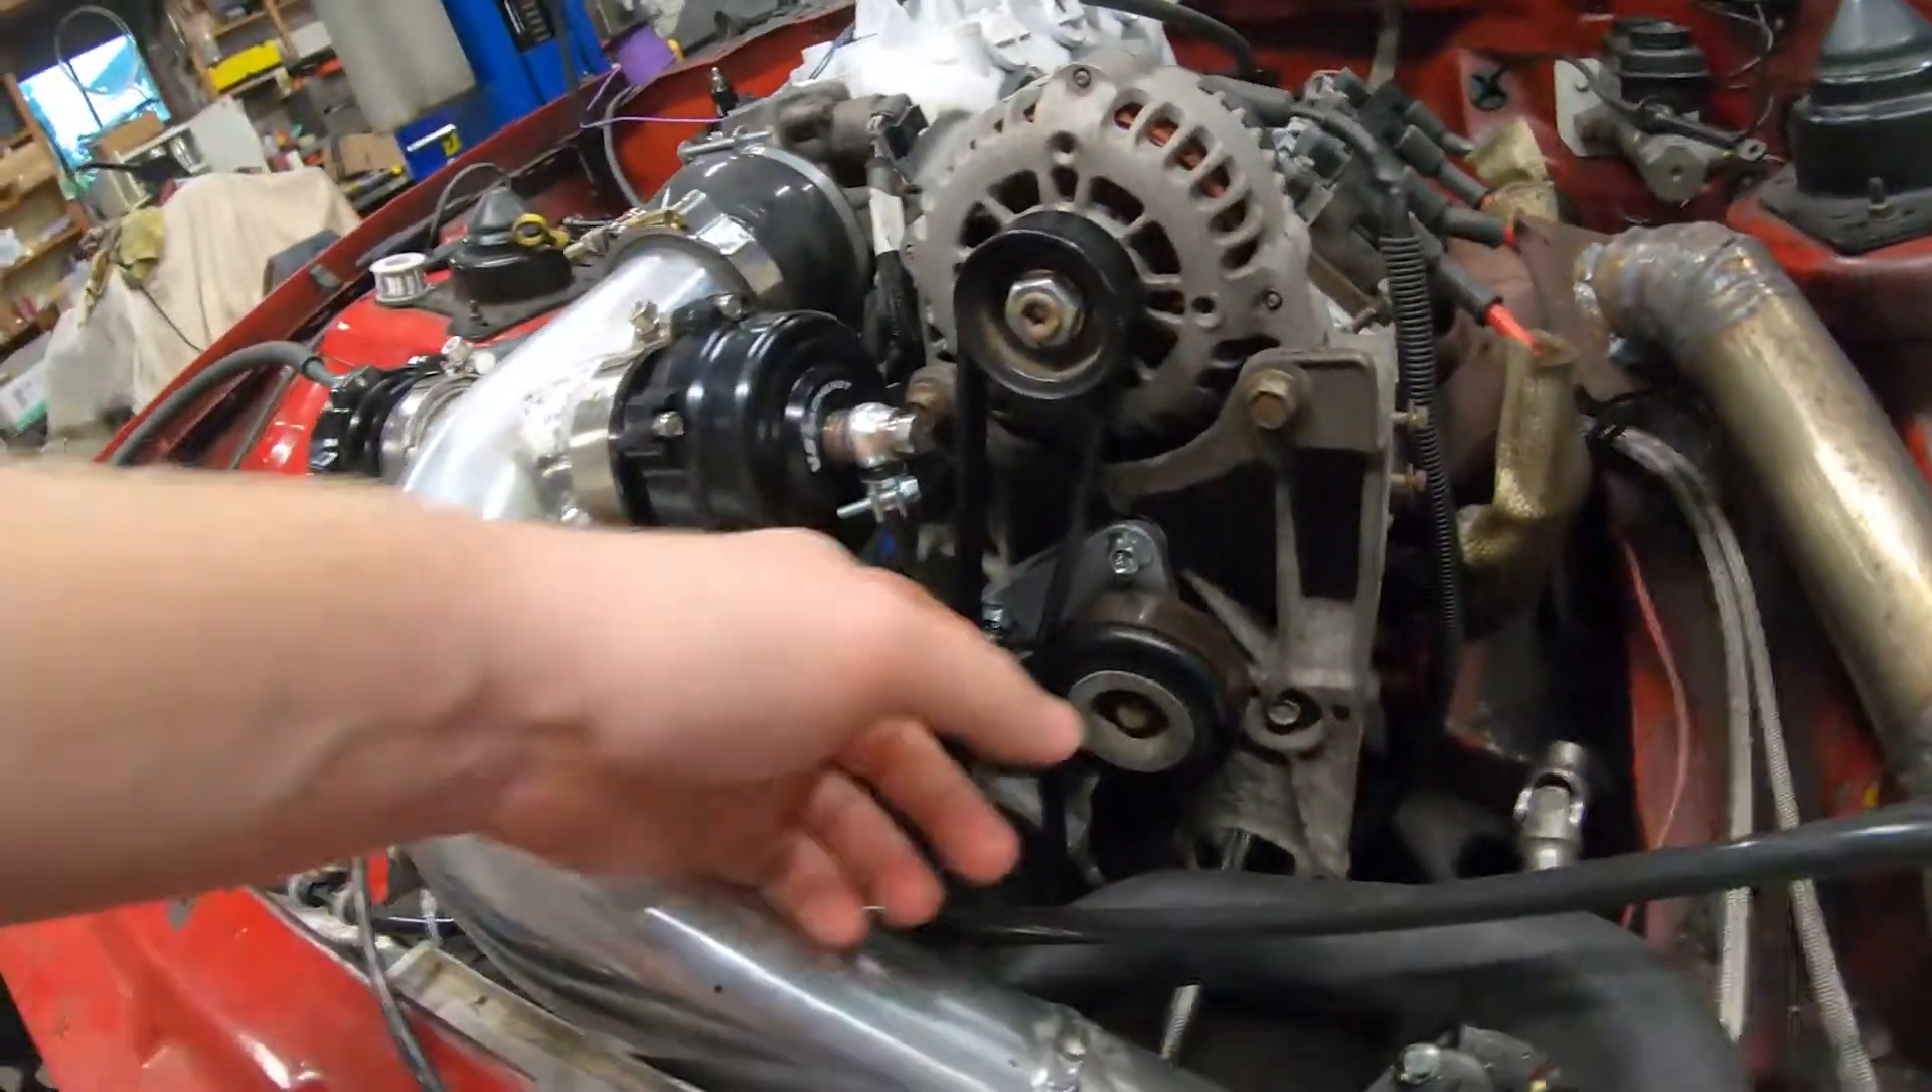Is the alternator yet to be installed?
No.